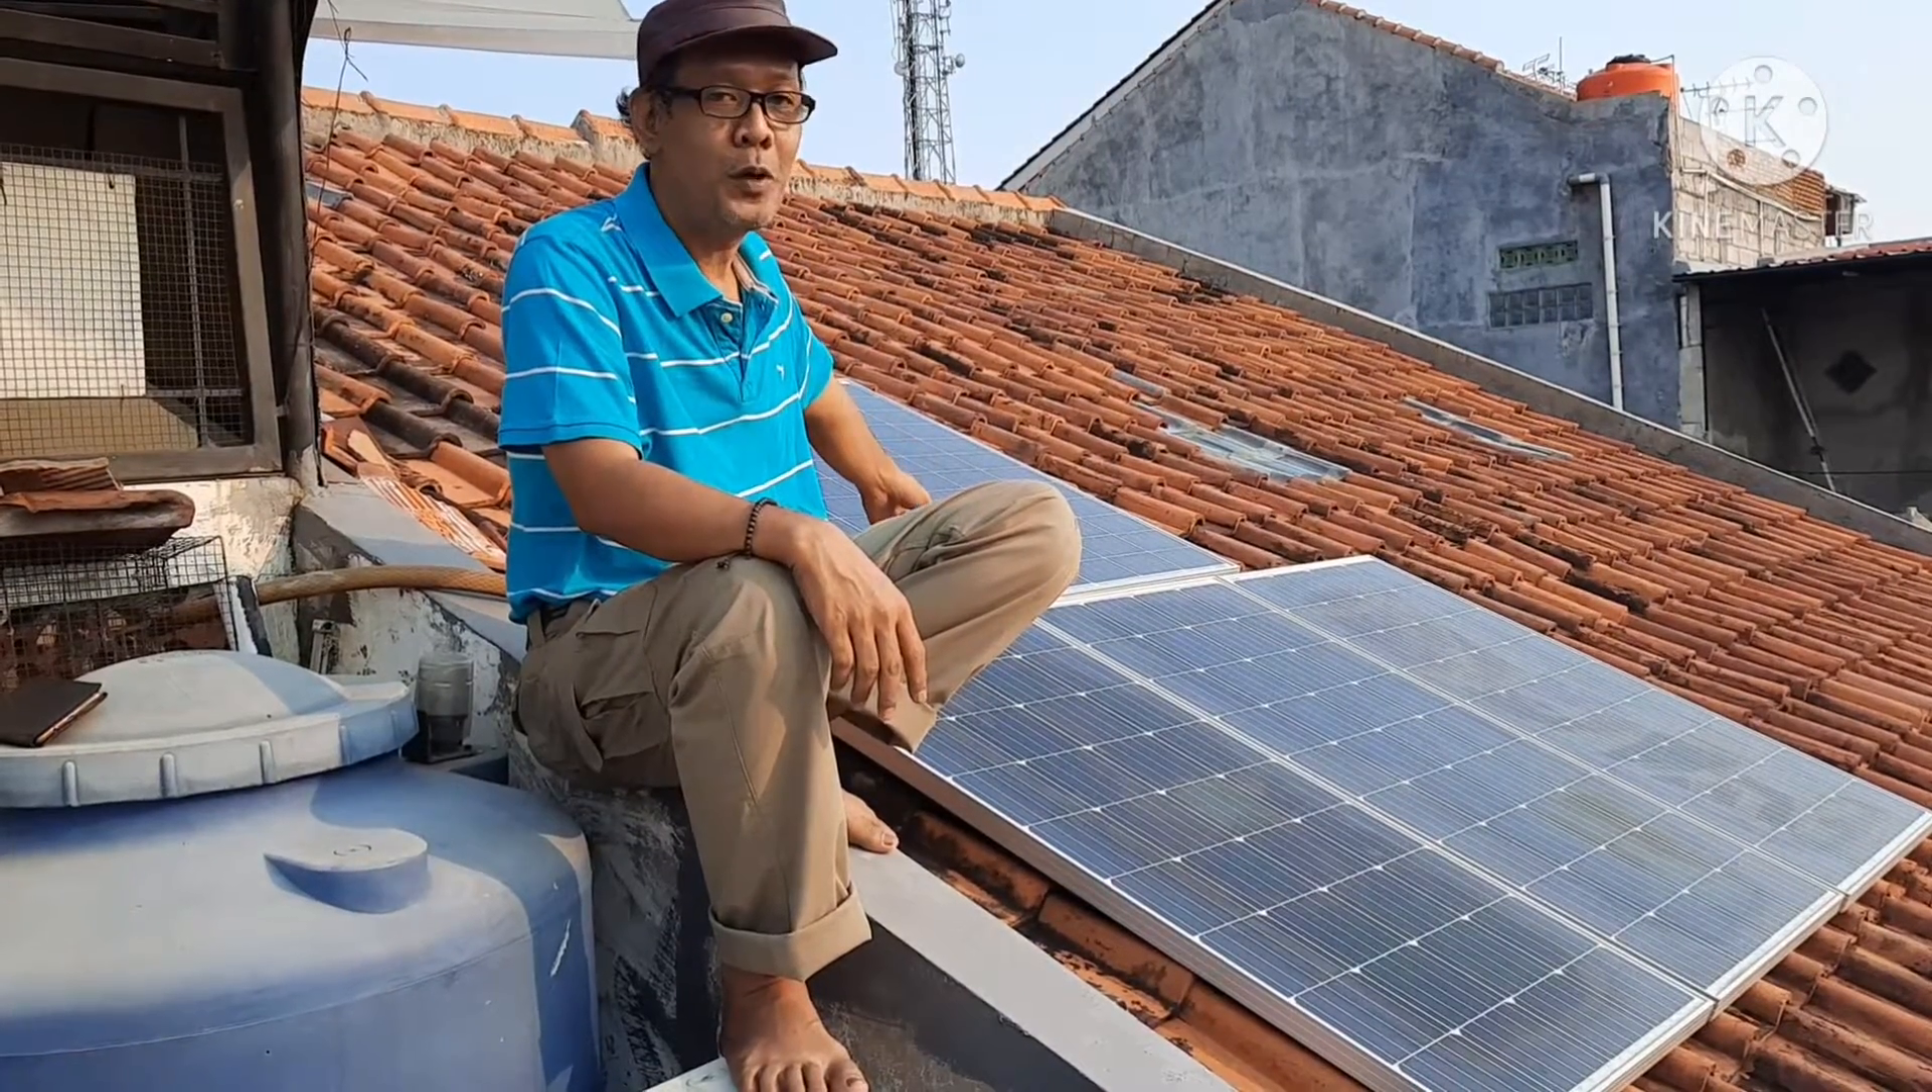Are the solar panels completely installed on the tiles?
Yes.